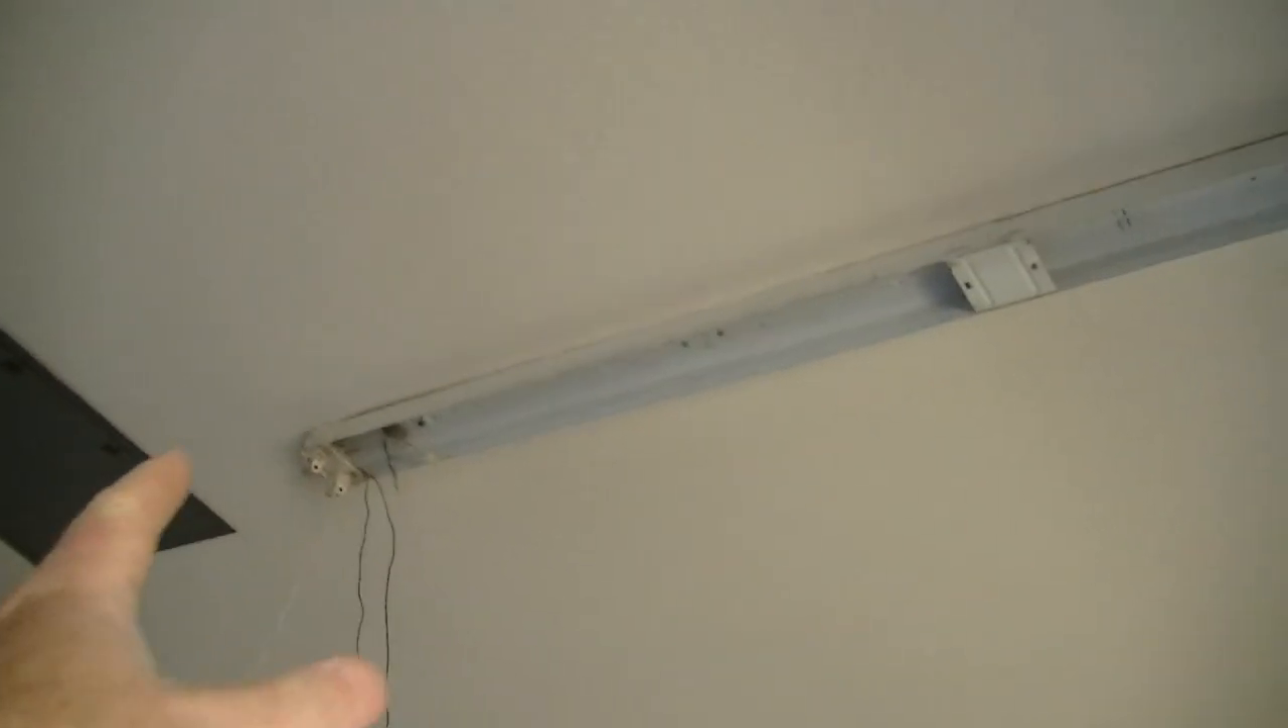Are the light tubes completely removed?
Yes.